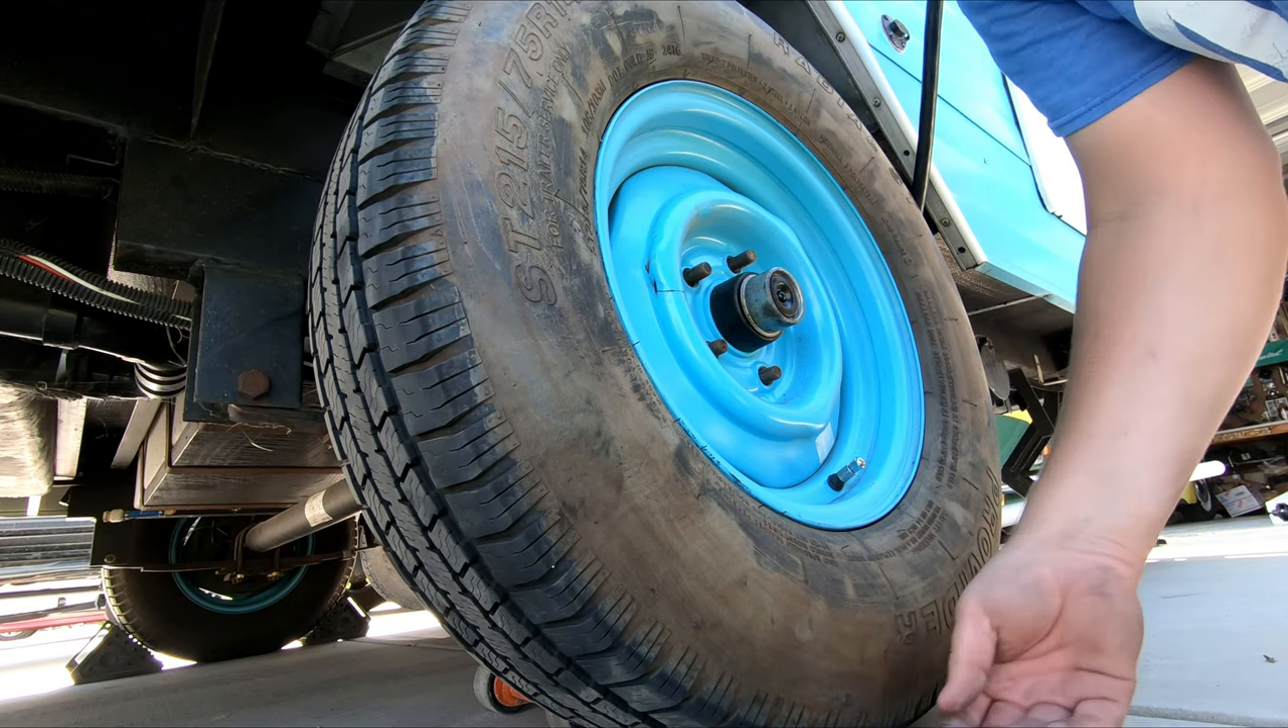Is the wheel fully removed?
No.